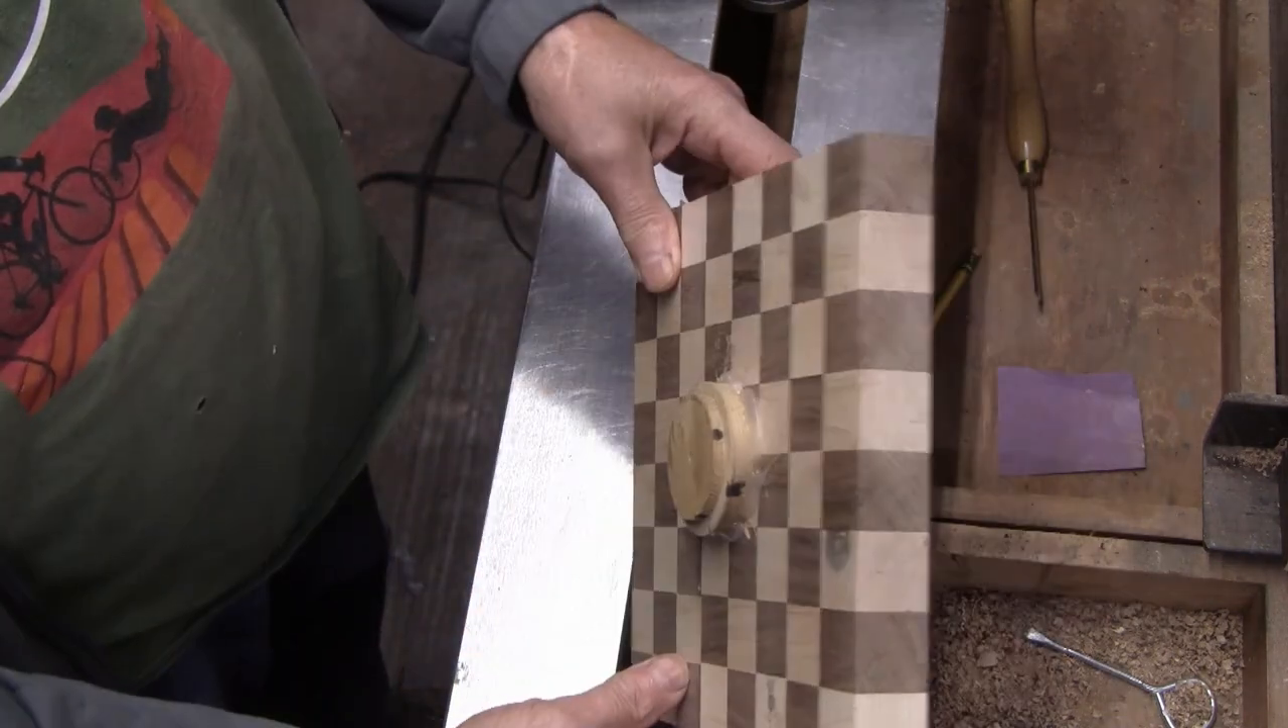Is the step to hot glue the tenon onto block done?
Yes.